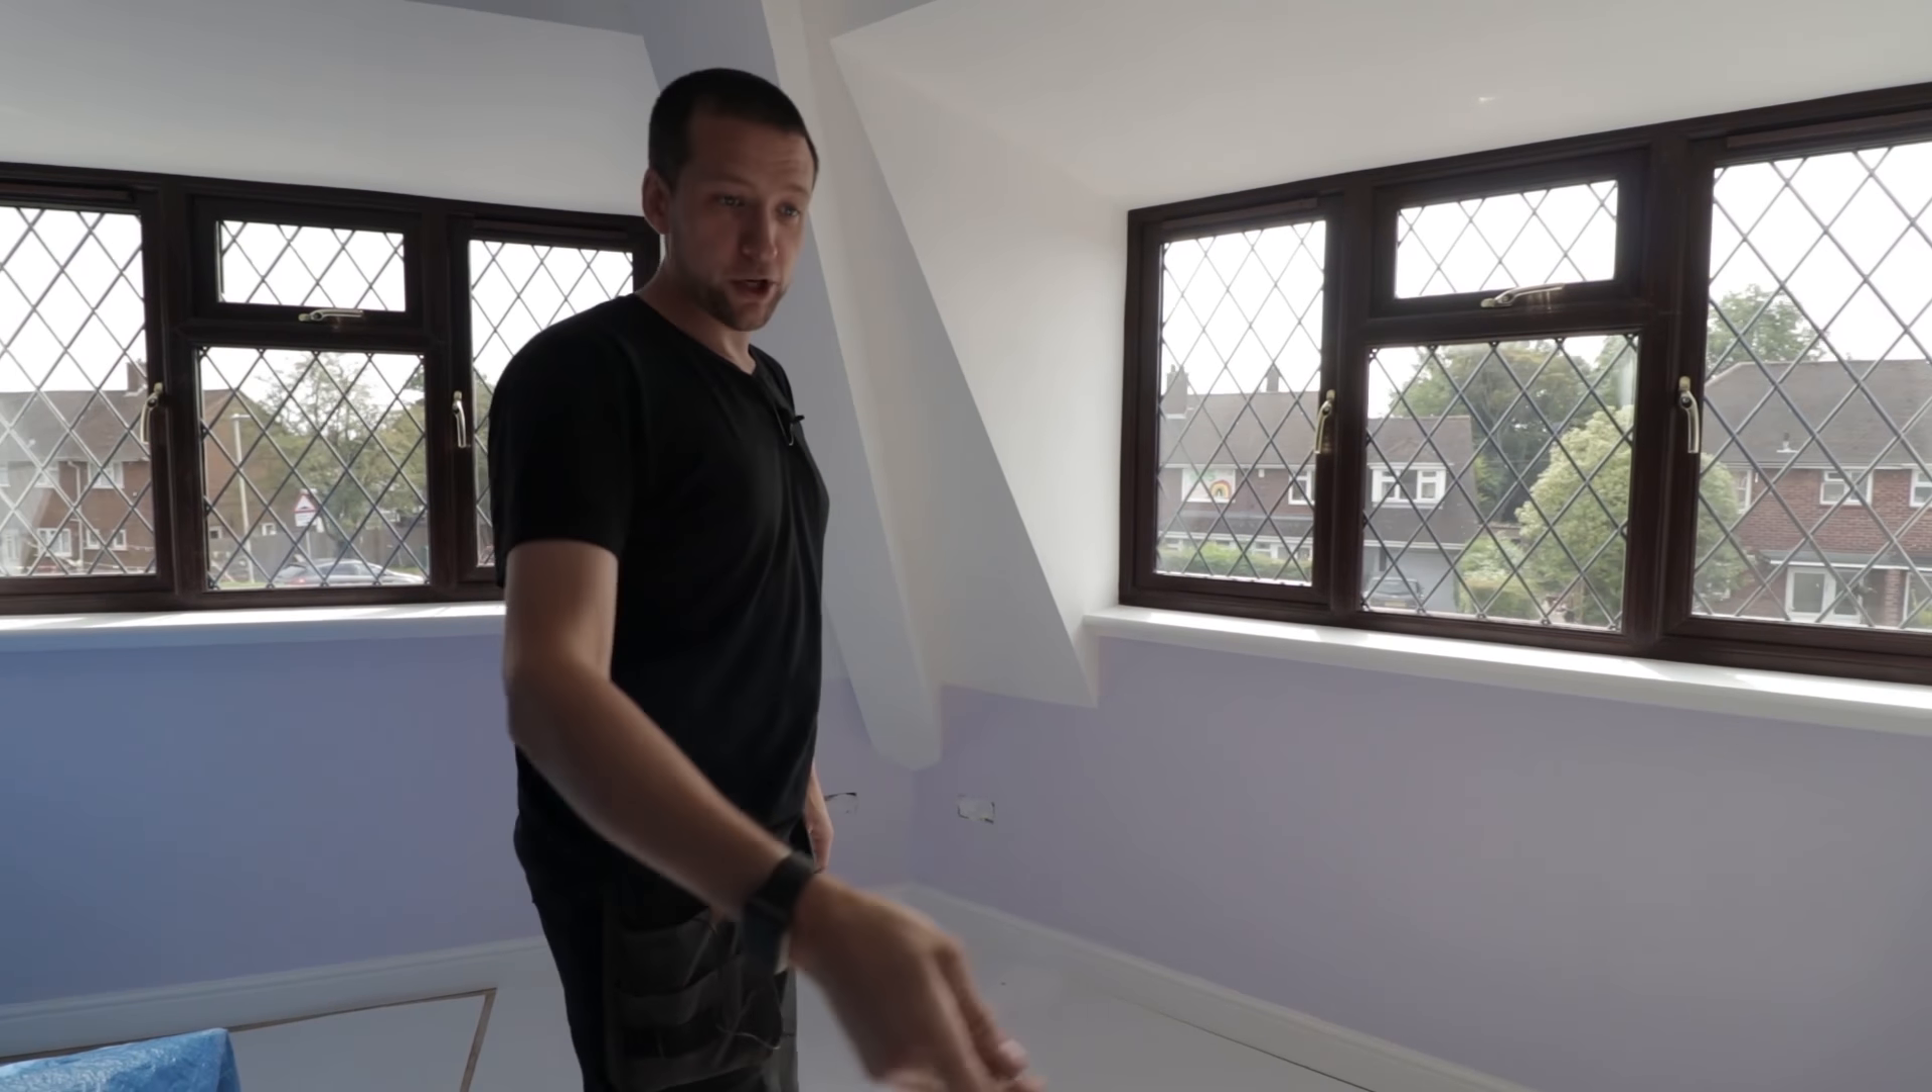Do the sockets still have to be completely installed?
Yes.